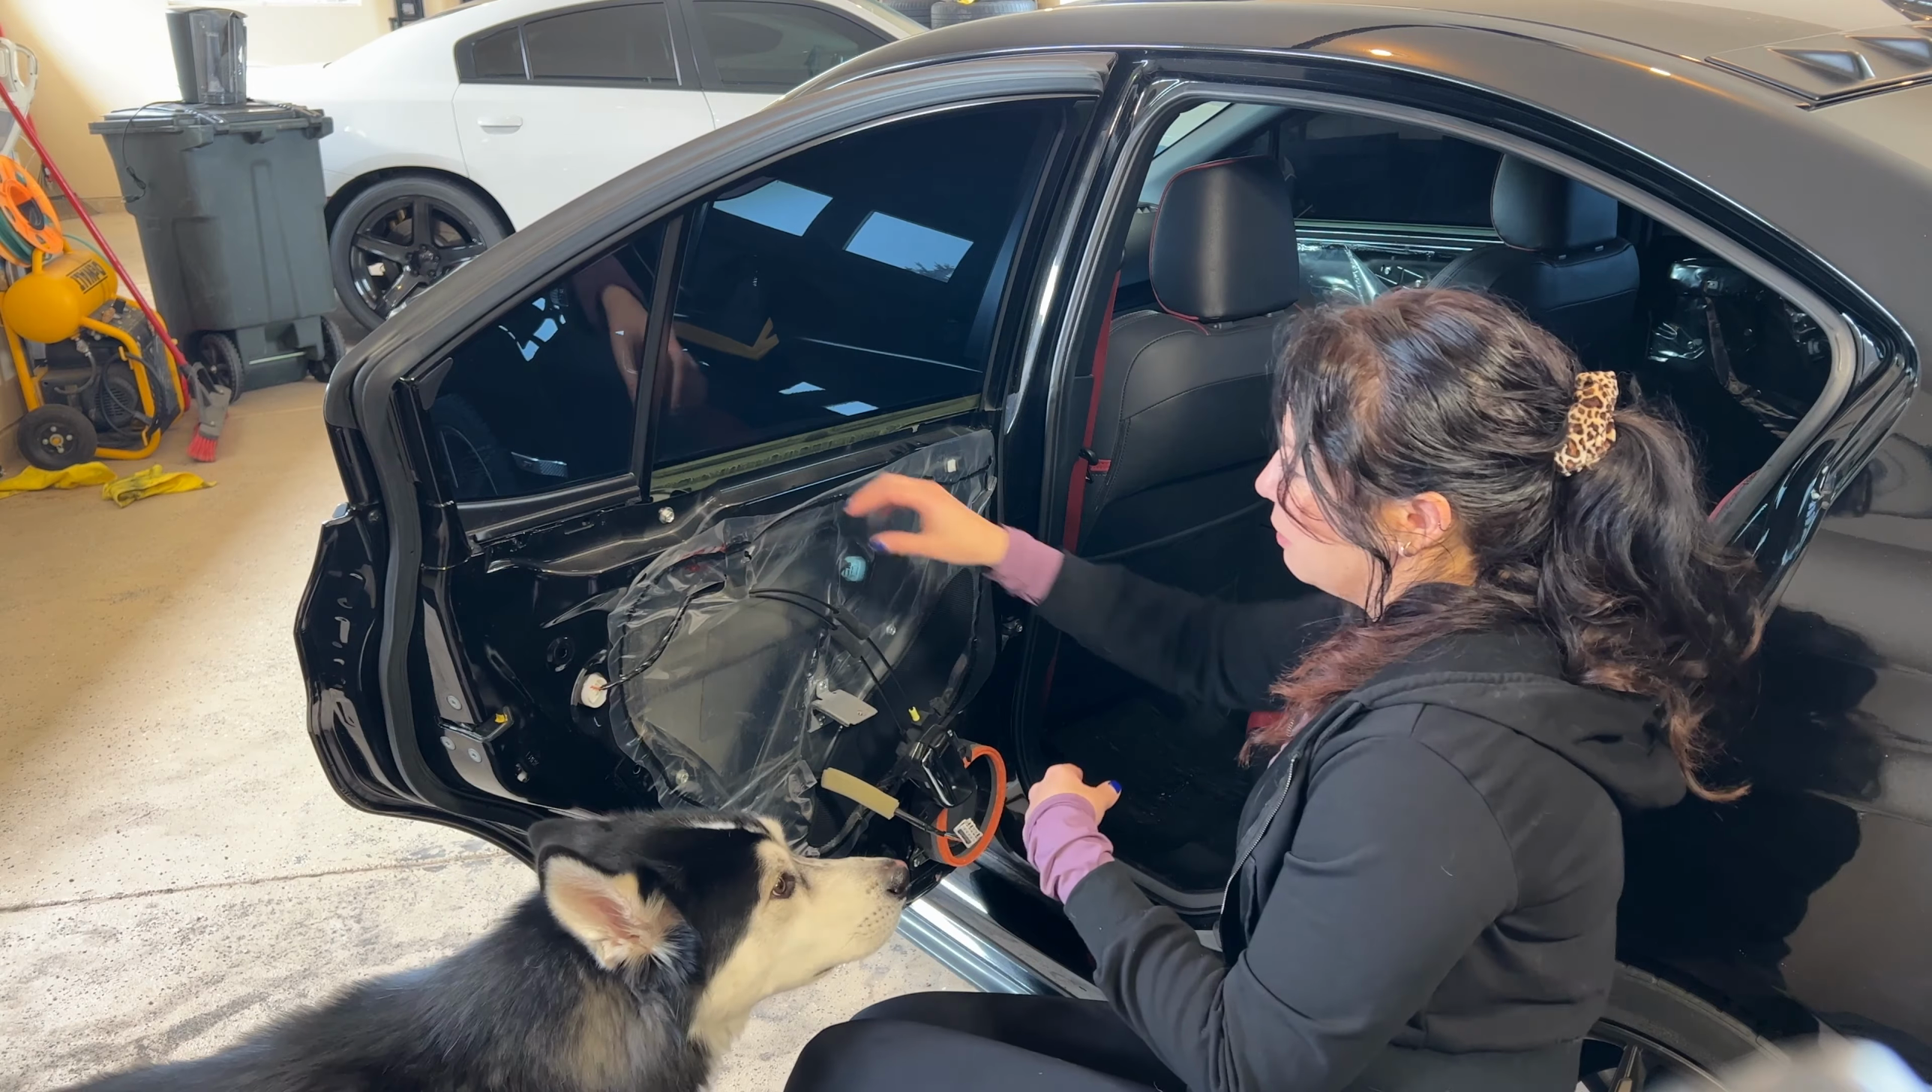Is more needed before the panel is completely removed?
No.